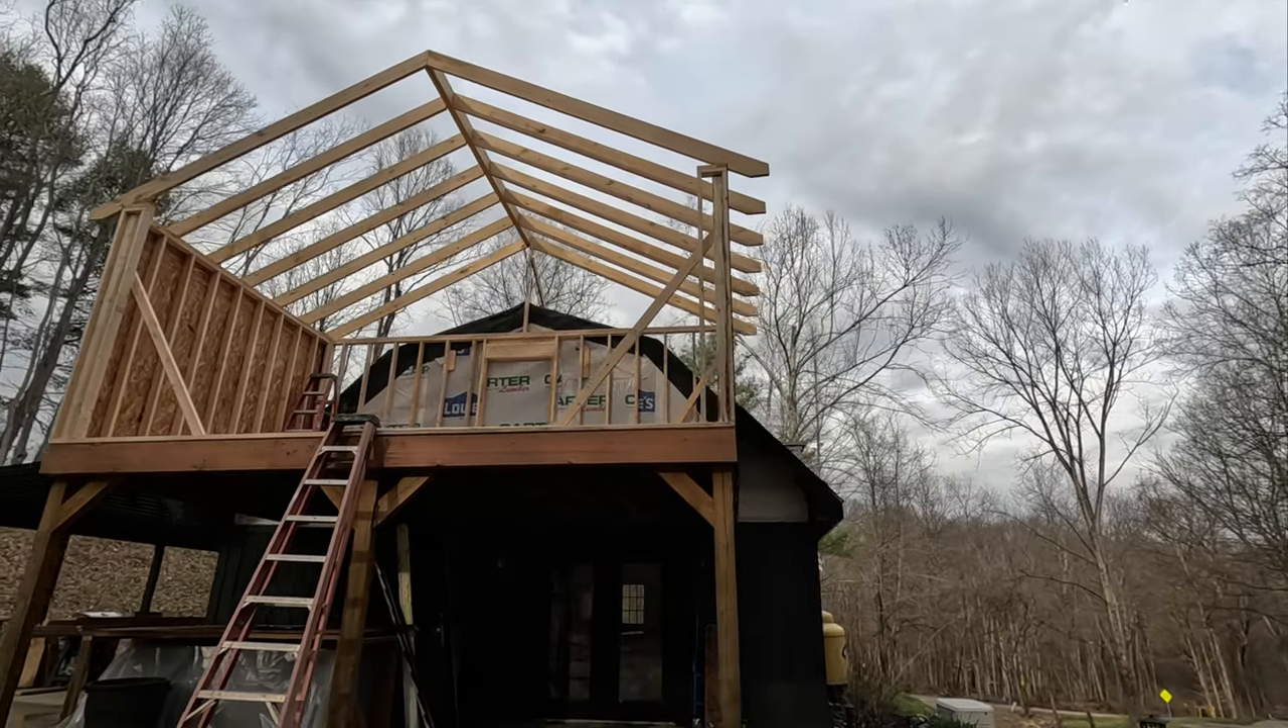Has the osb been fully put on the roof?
No.